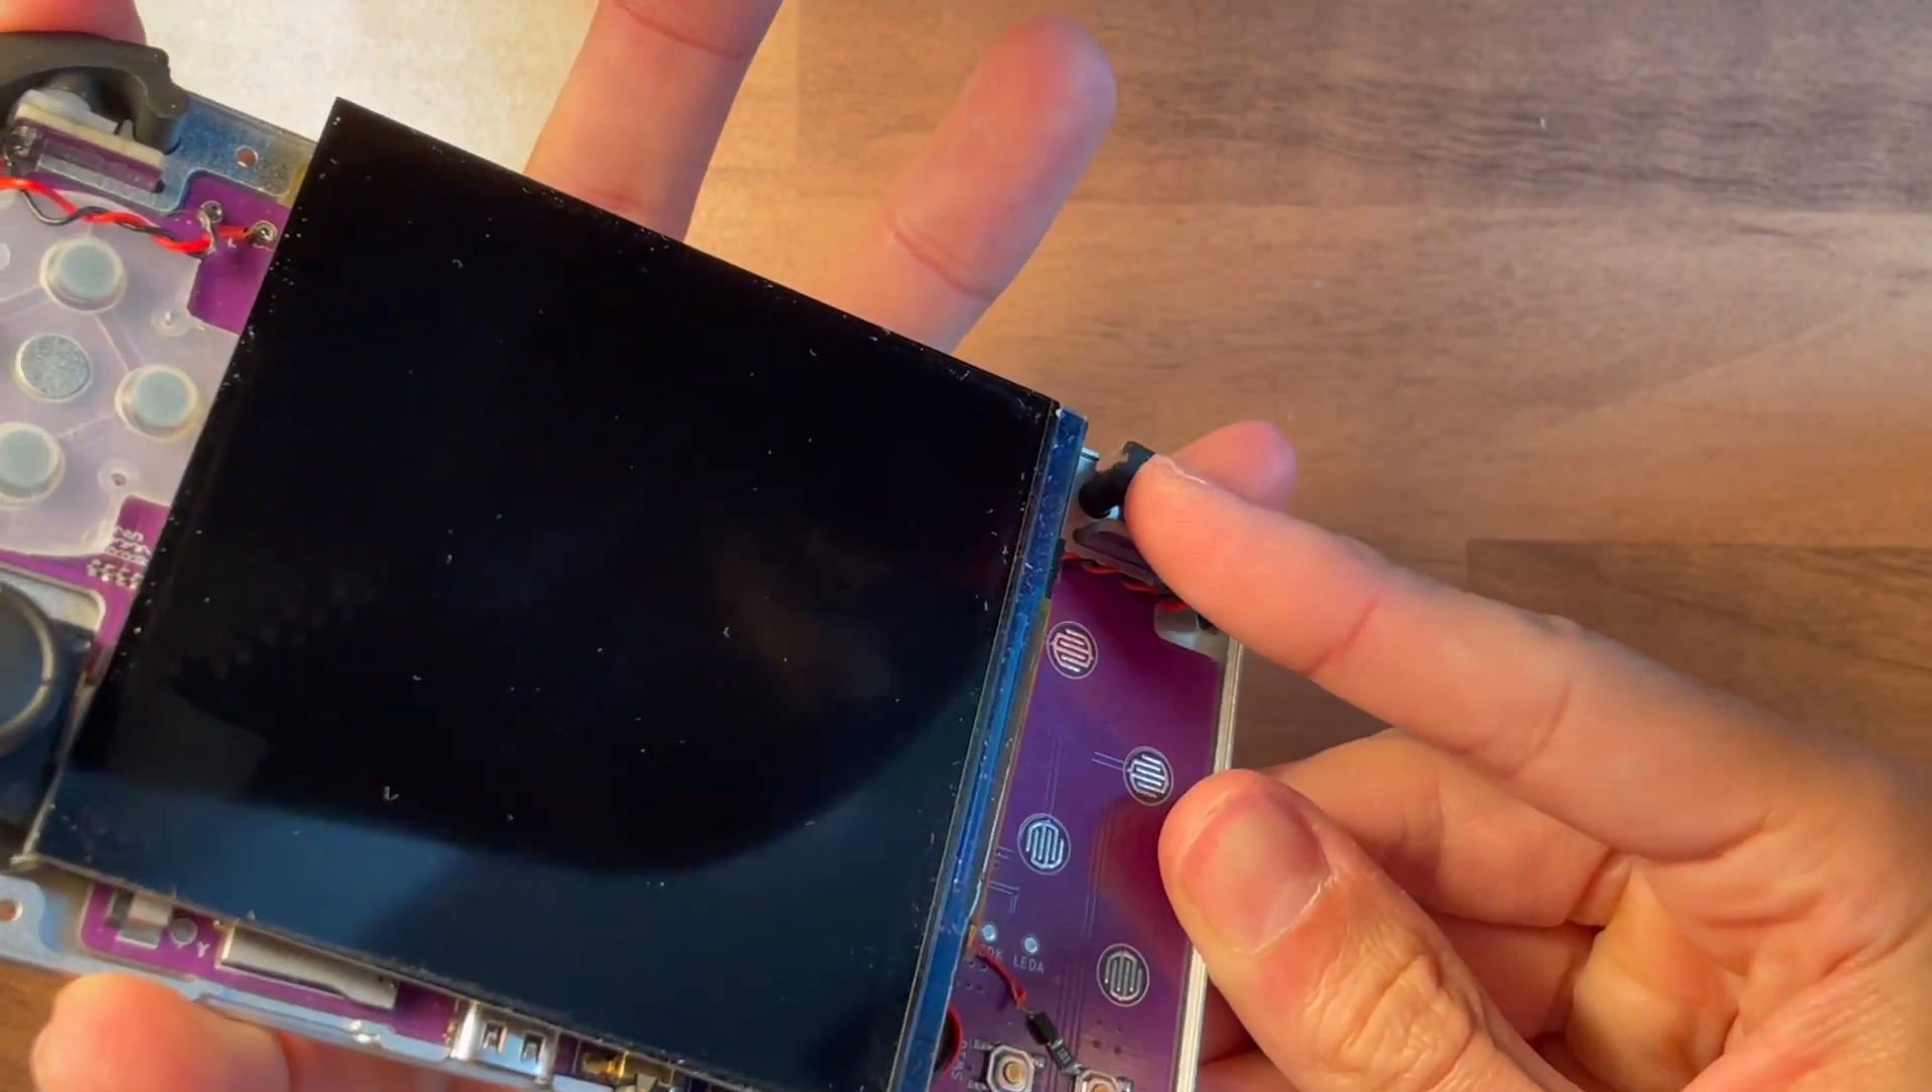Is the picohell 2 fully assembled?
No.